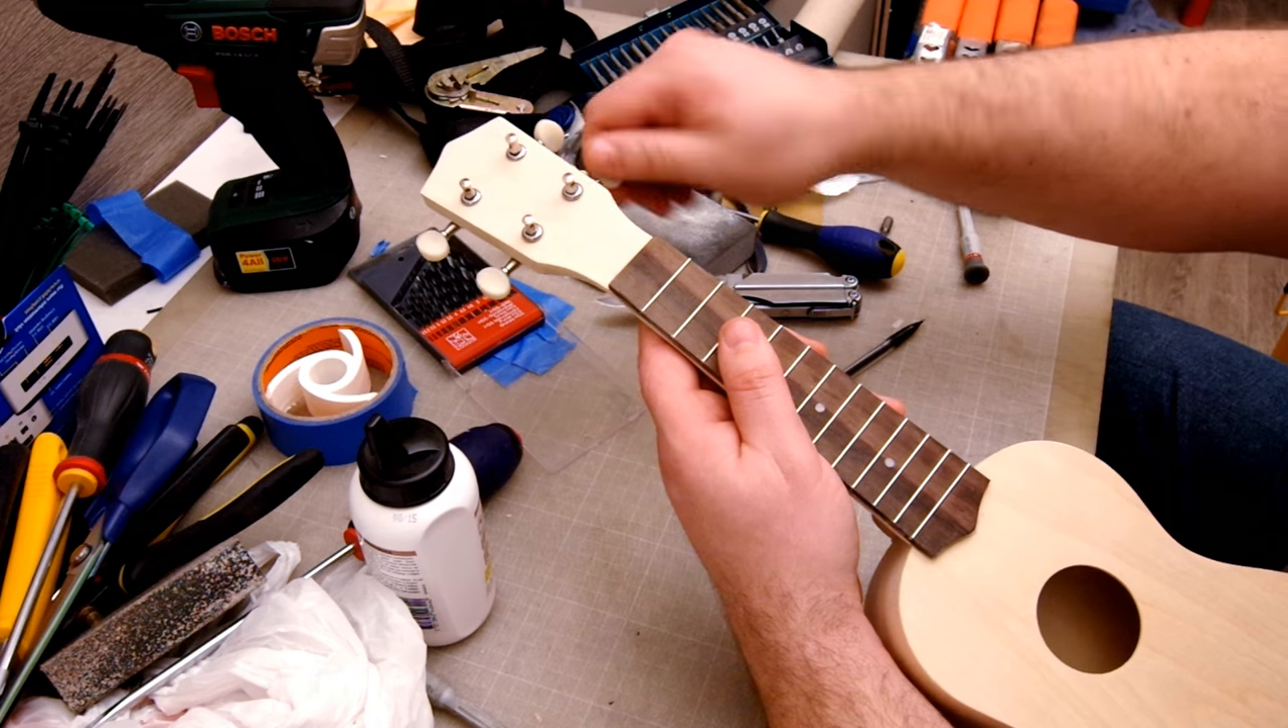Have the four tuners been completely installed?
Yes.